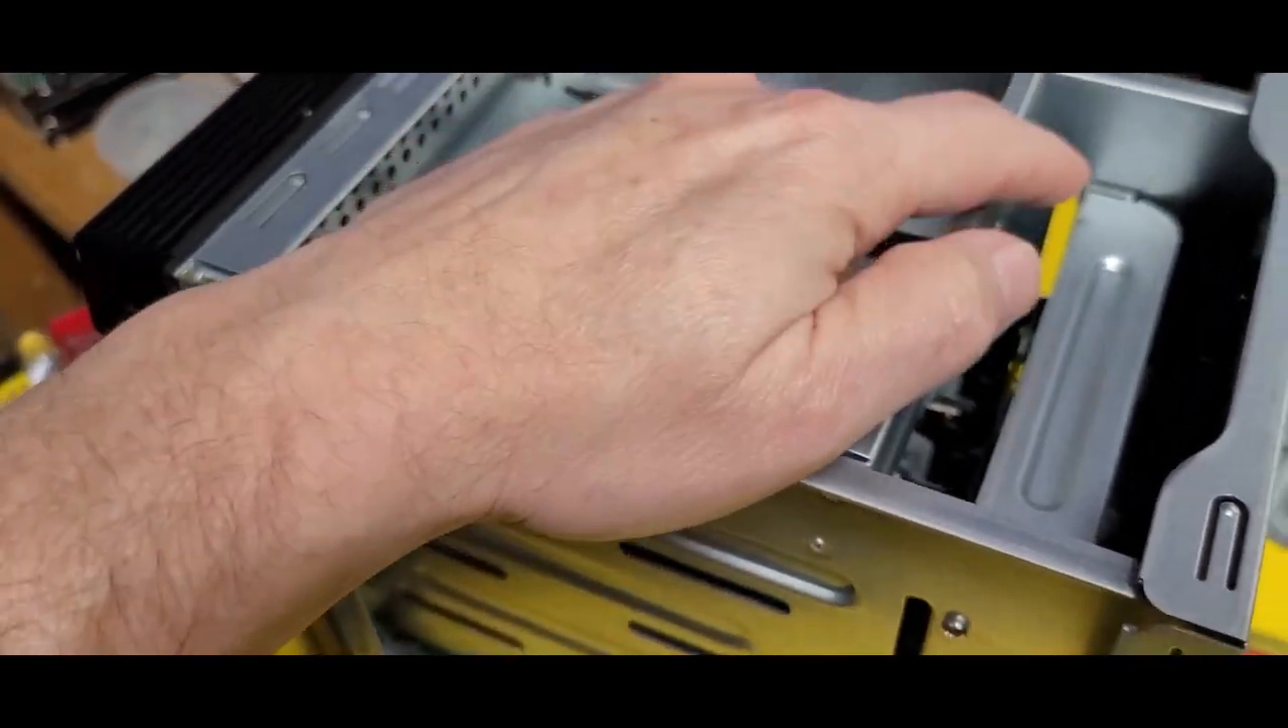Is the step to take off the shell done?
Yes.